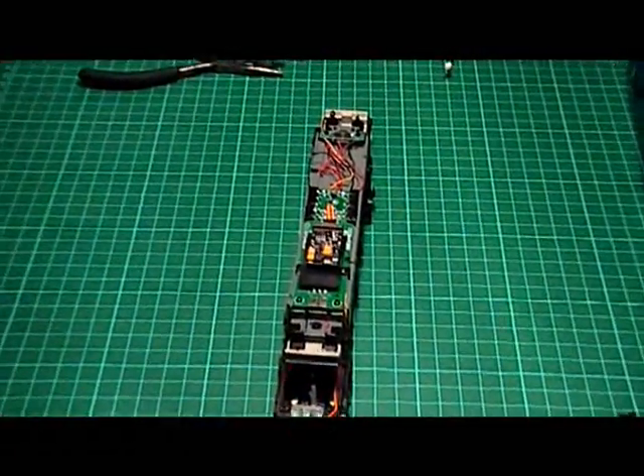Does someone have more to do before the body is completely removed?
No.